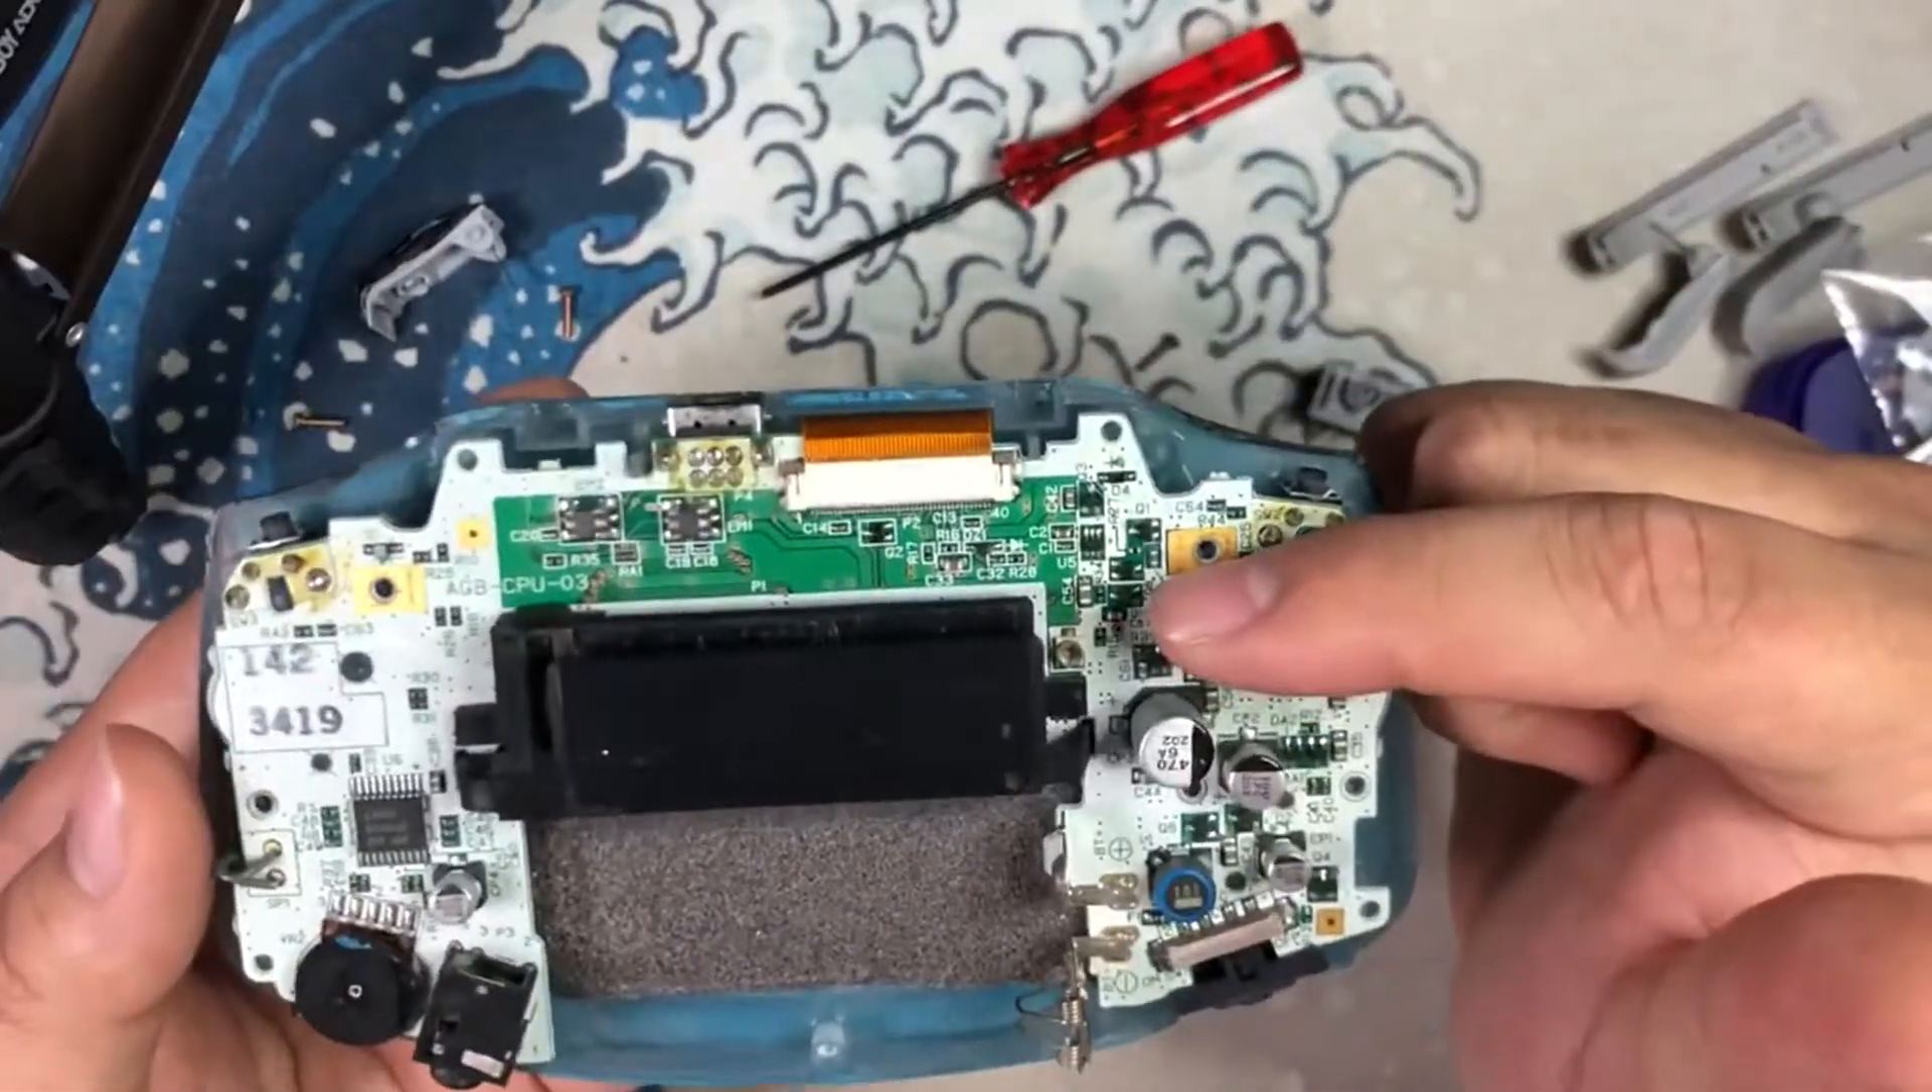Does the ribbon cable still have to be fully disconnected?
Yes.